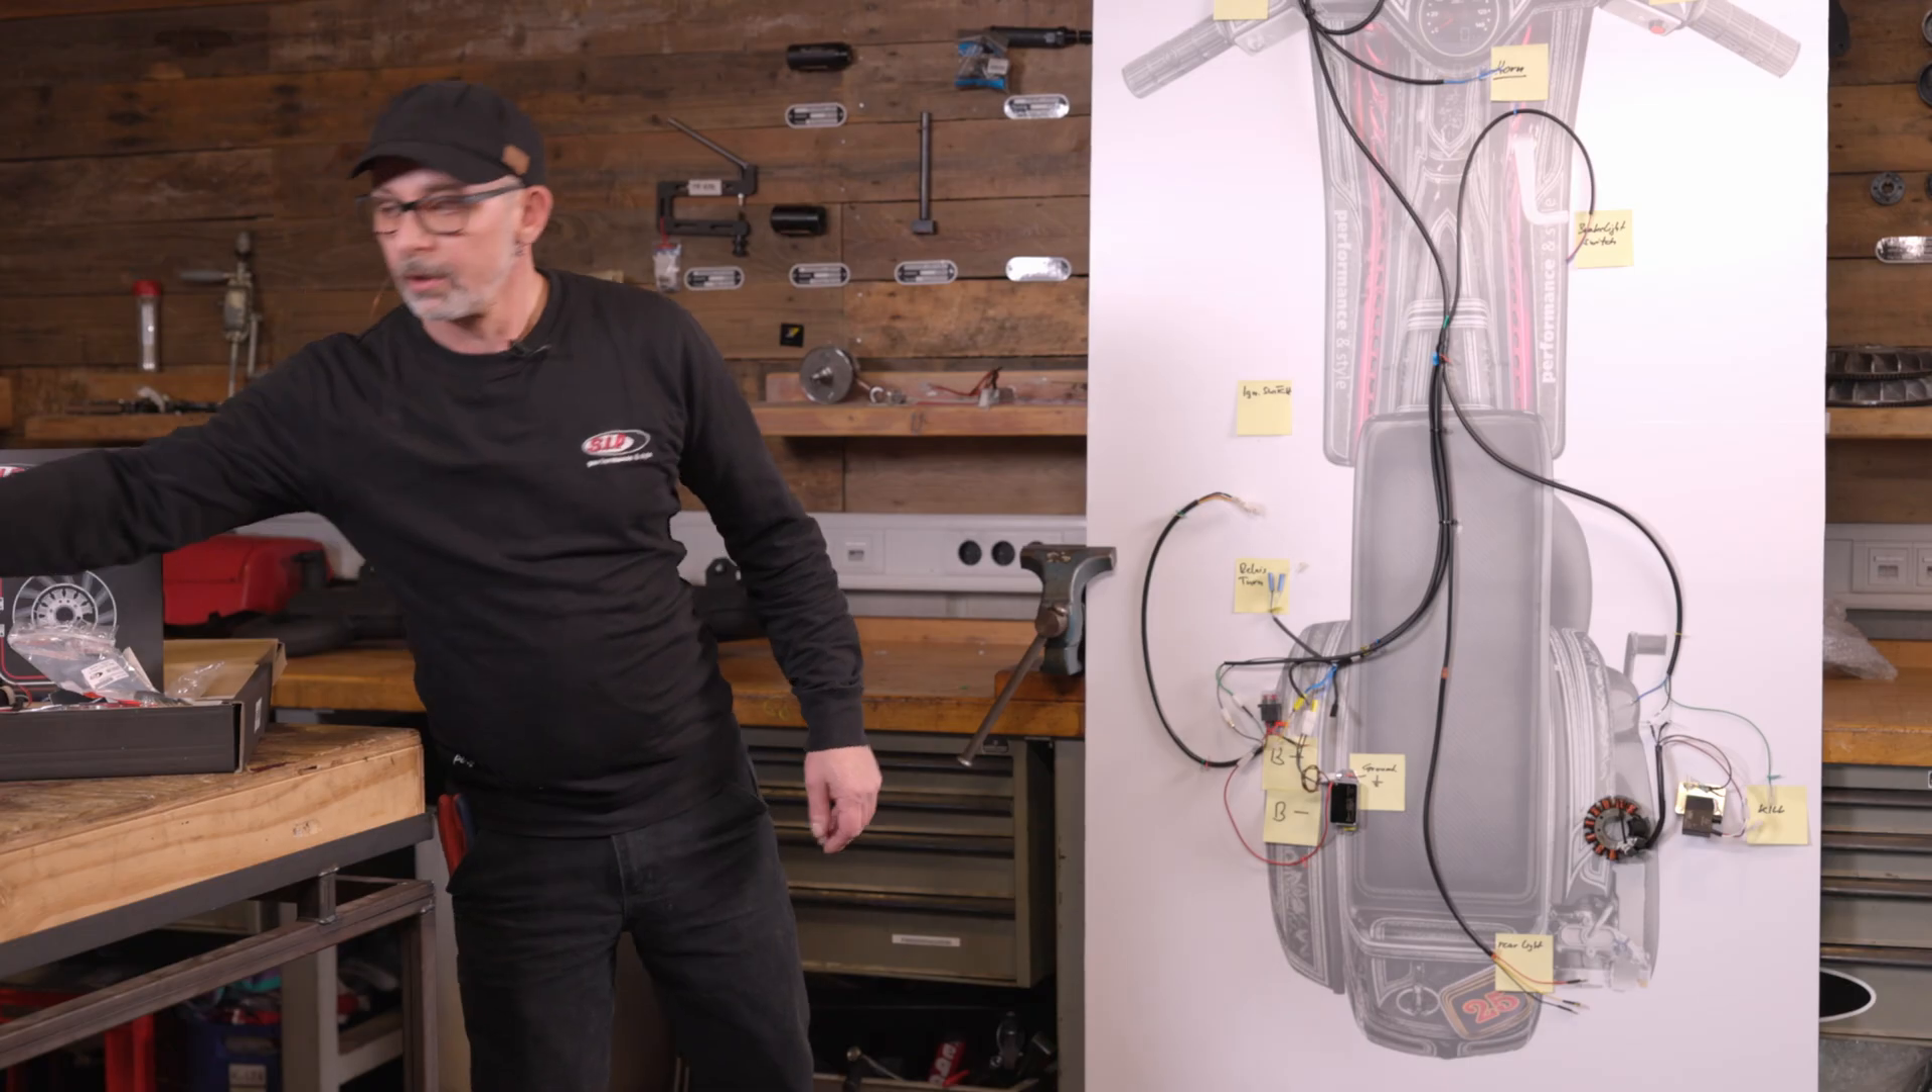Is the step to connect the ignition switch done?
No.